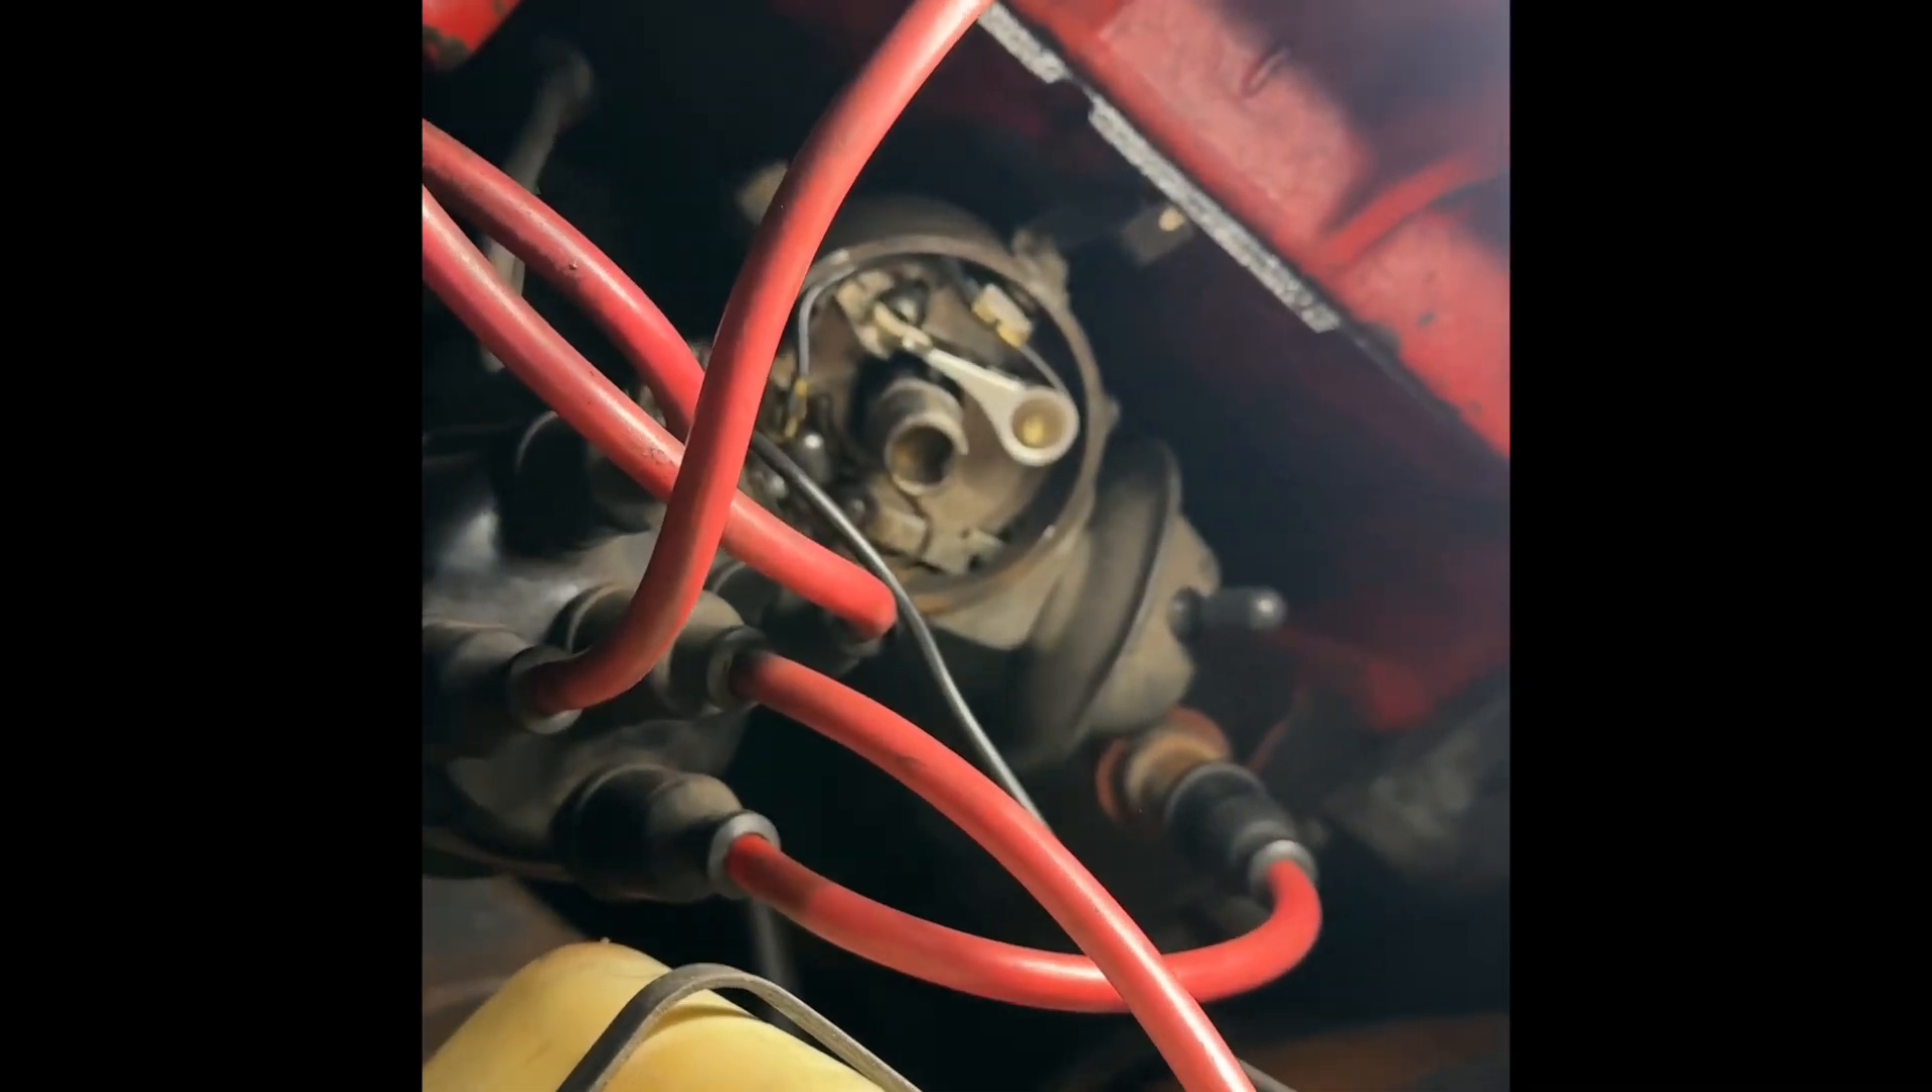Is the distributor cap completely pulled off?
Yes.